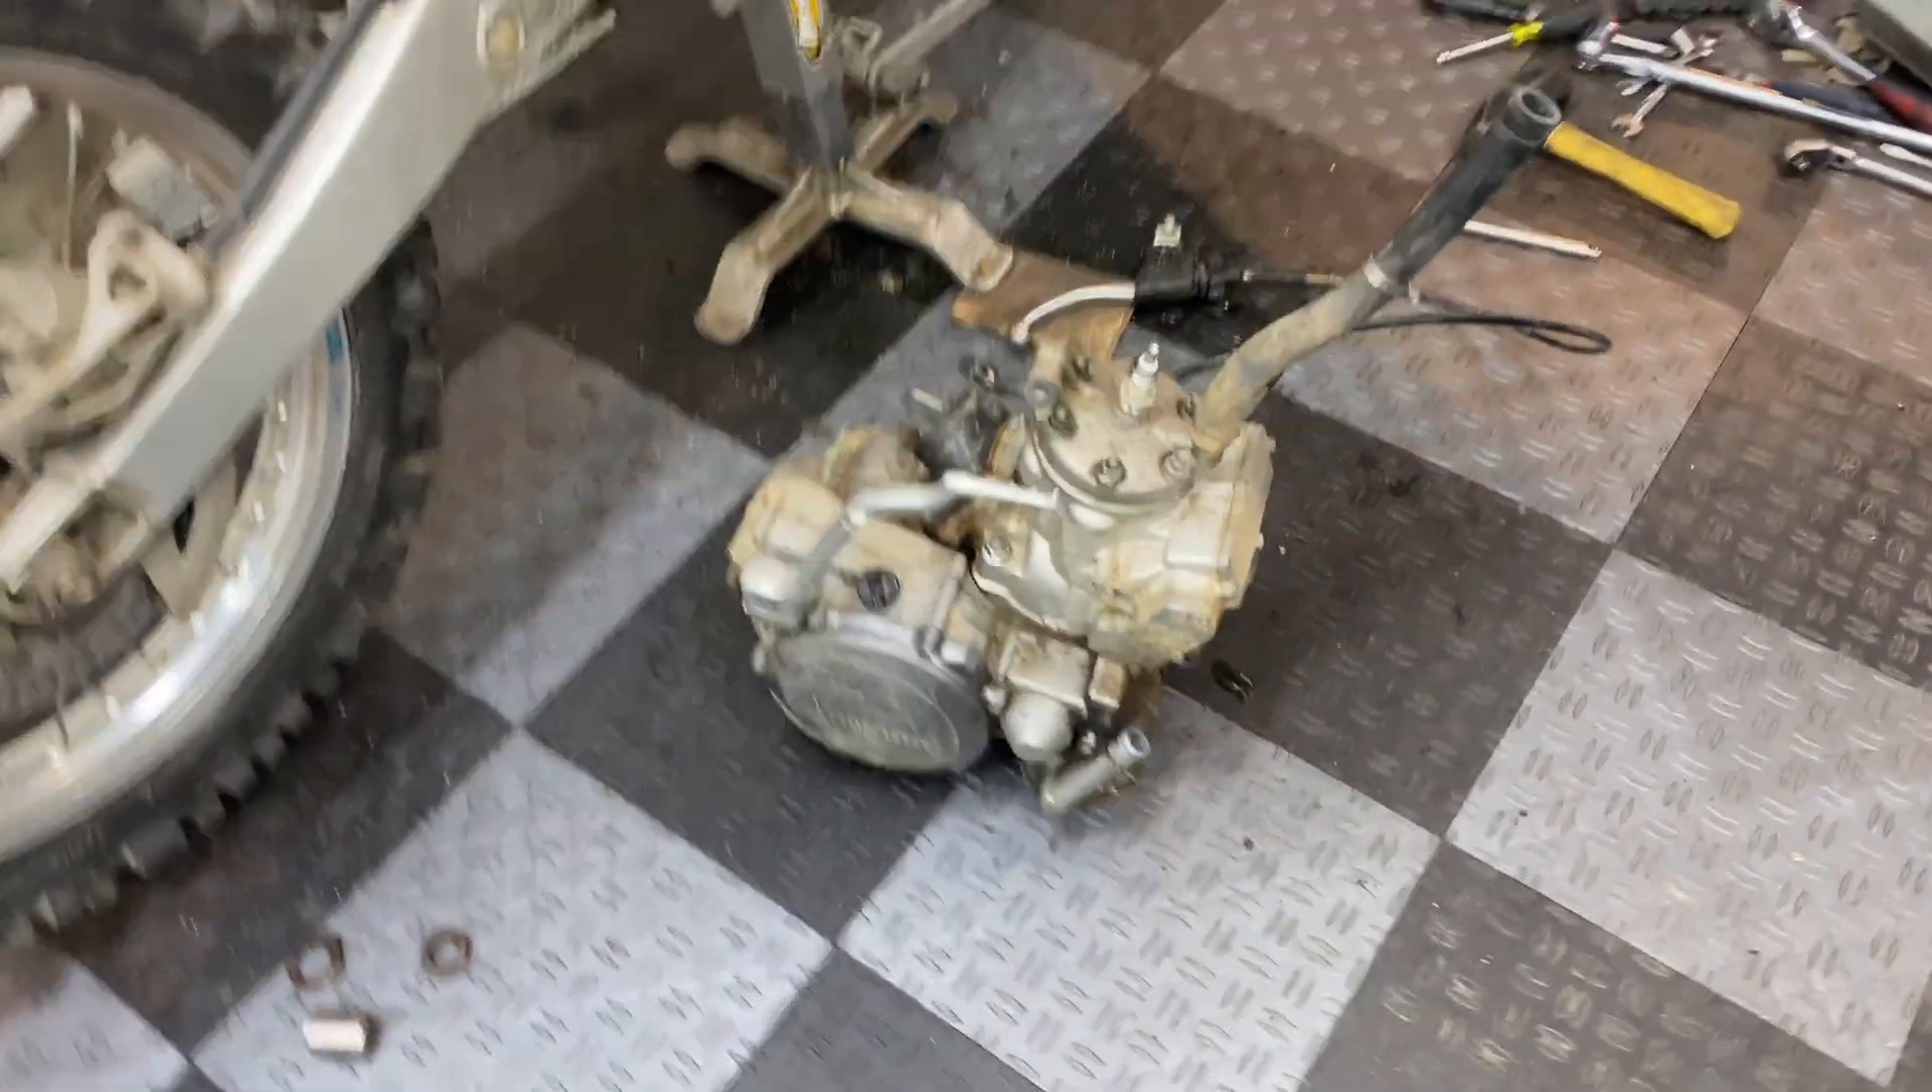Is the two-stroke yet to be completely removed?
No.